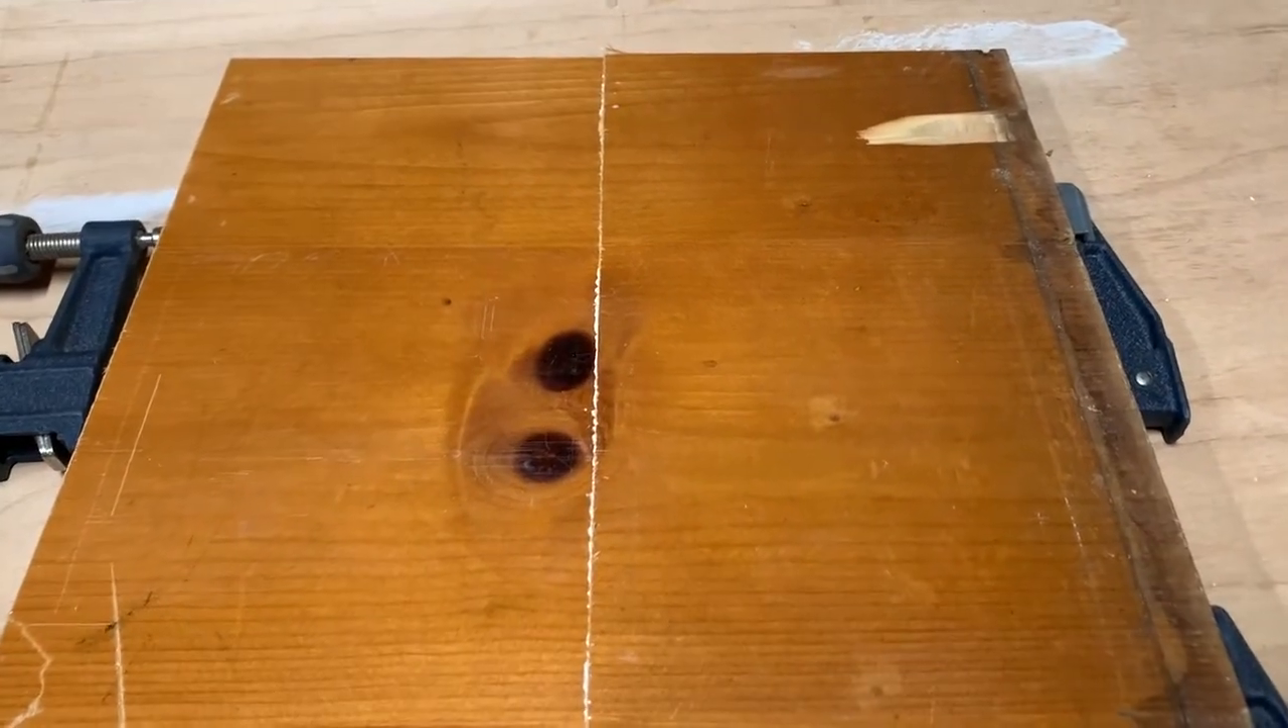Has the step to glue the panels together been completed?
Yes.